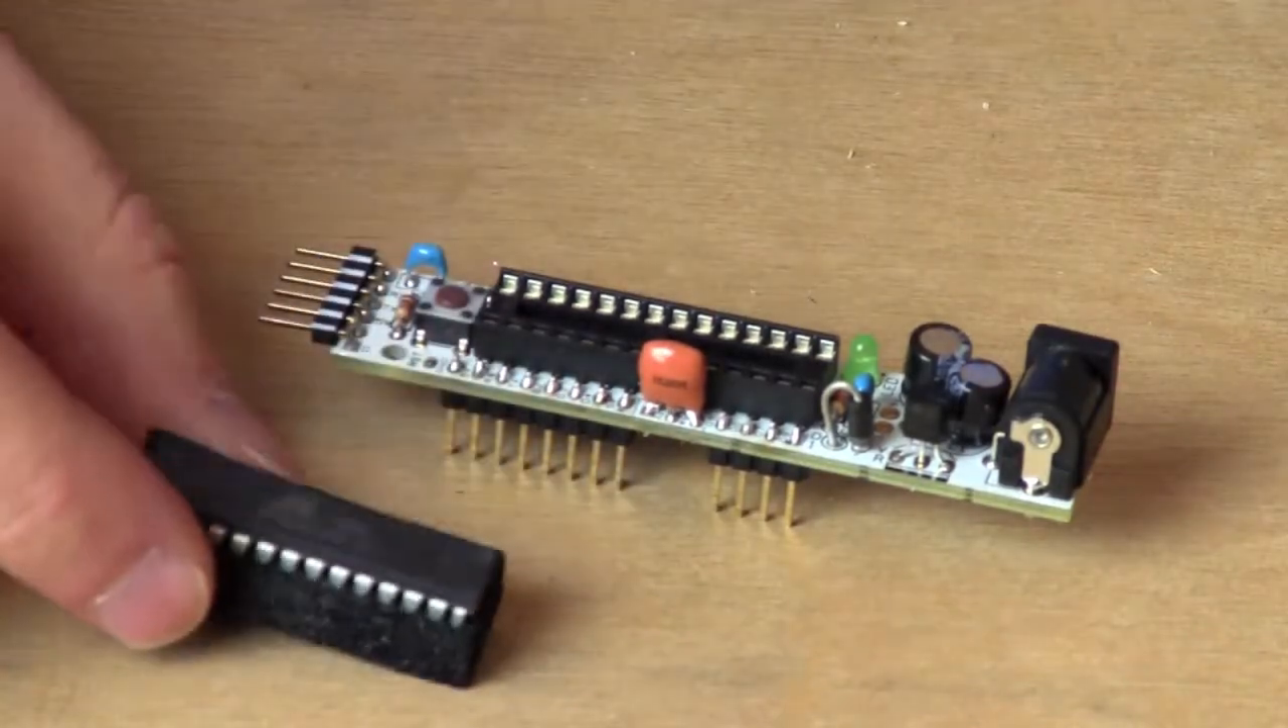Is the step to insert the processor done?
No.